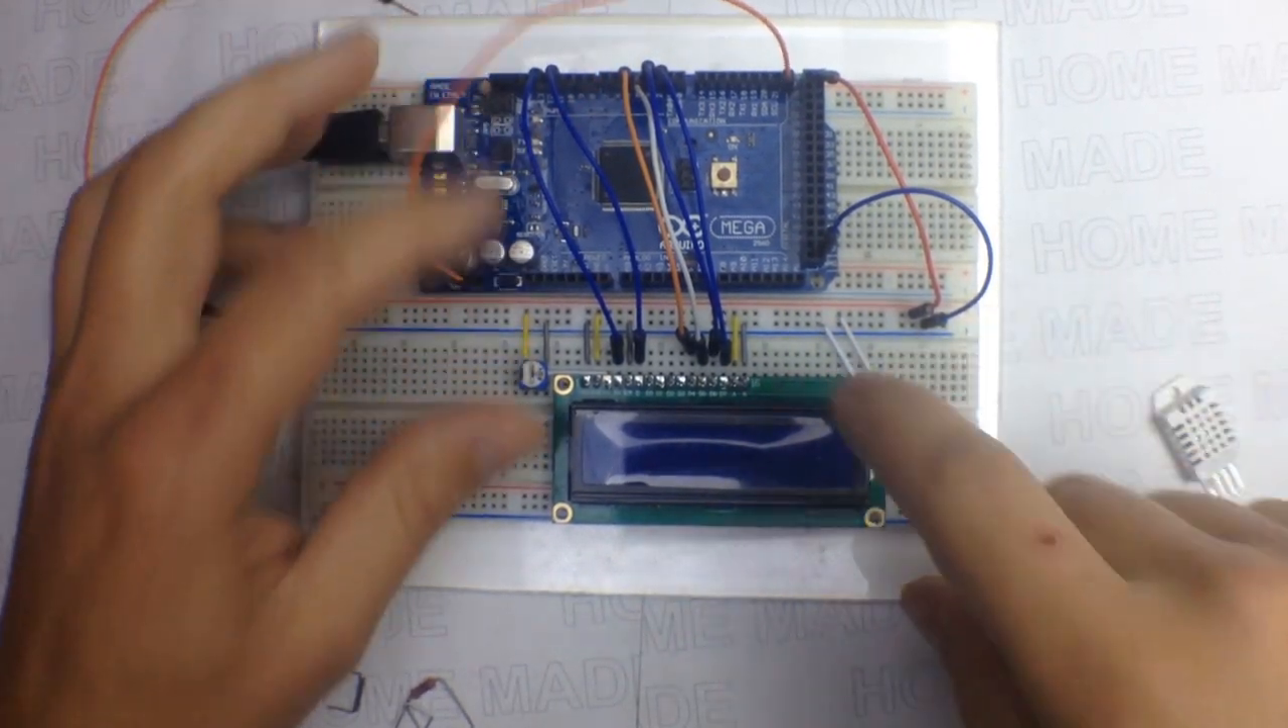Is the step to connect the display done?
Yes.